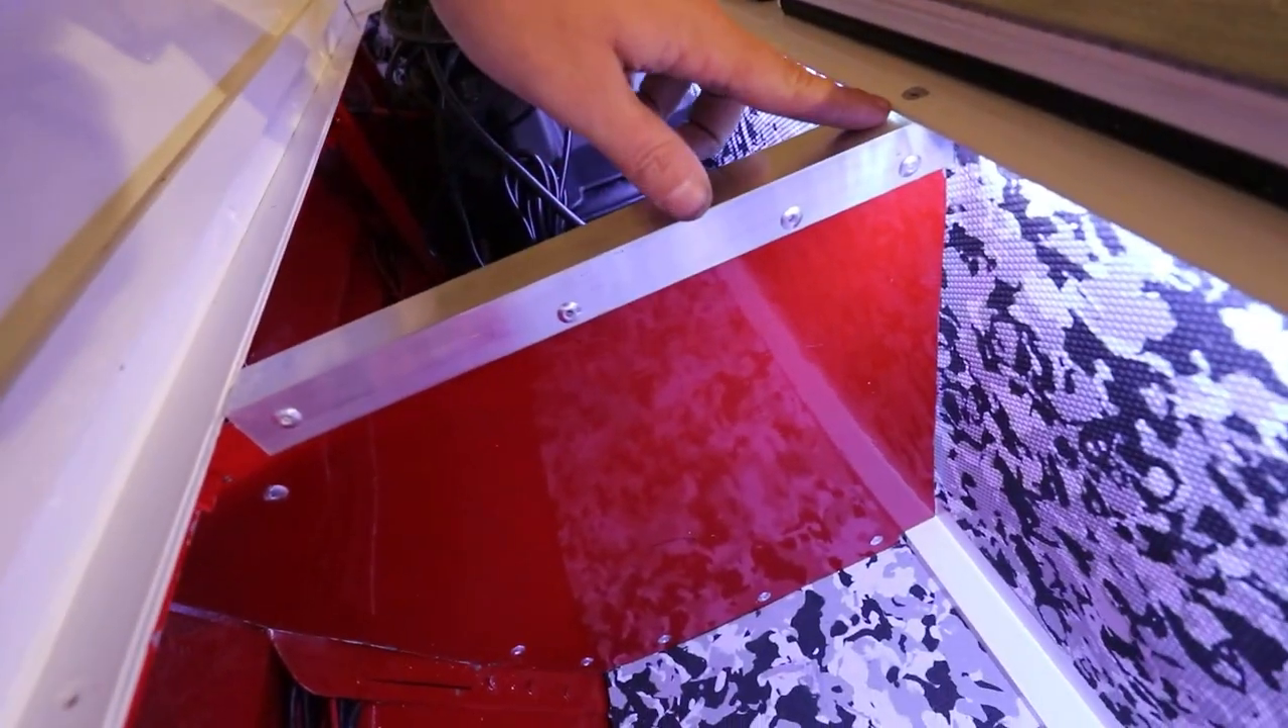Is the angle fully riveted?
Yes.